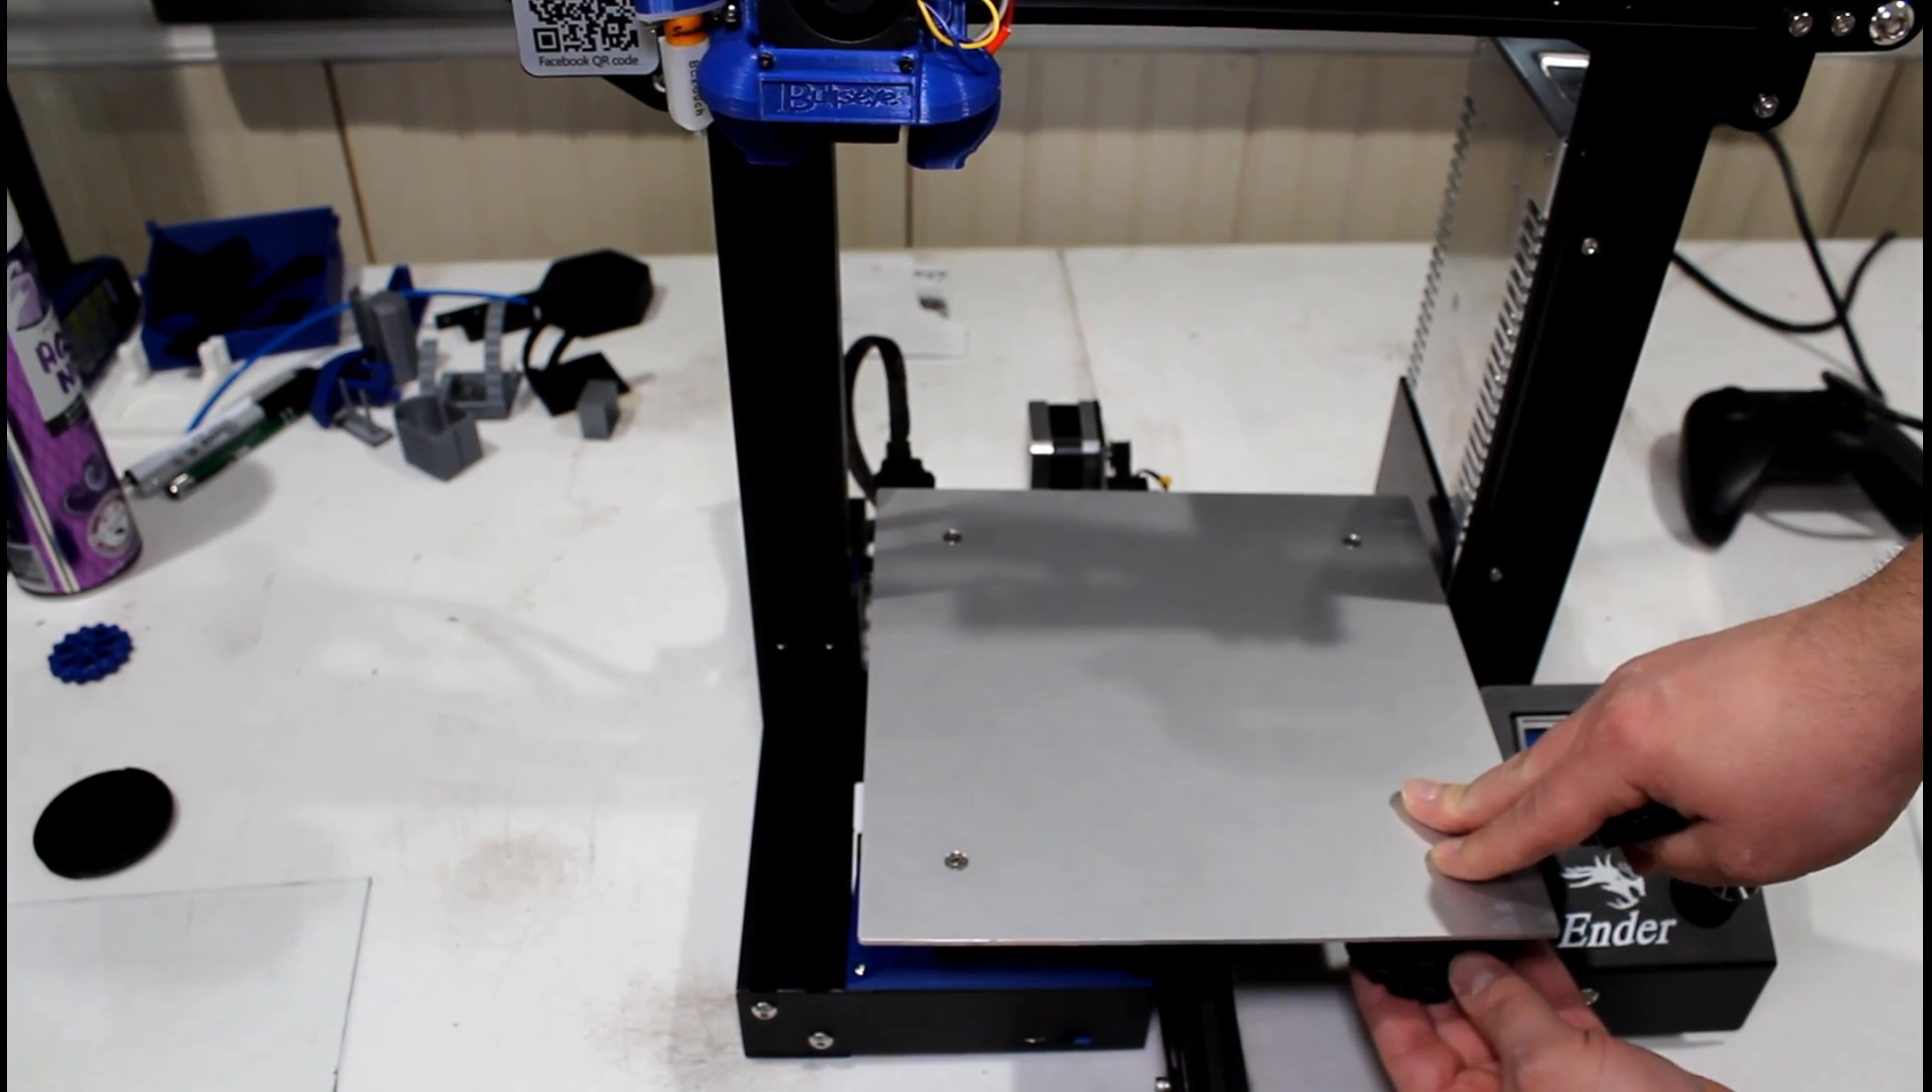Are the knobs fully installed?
No.